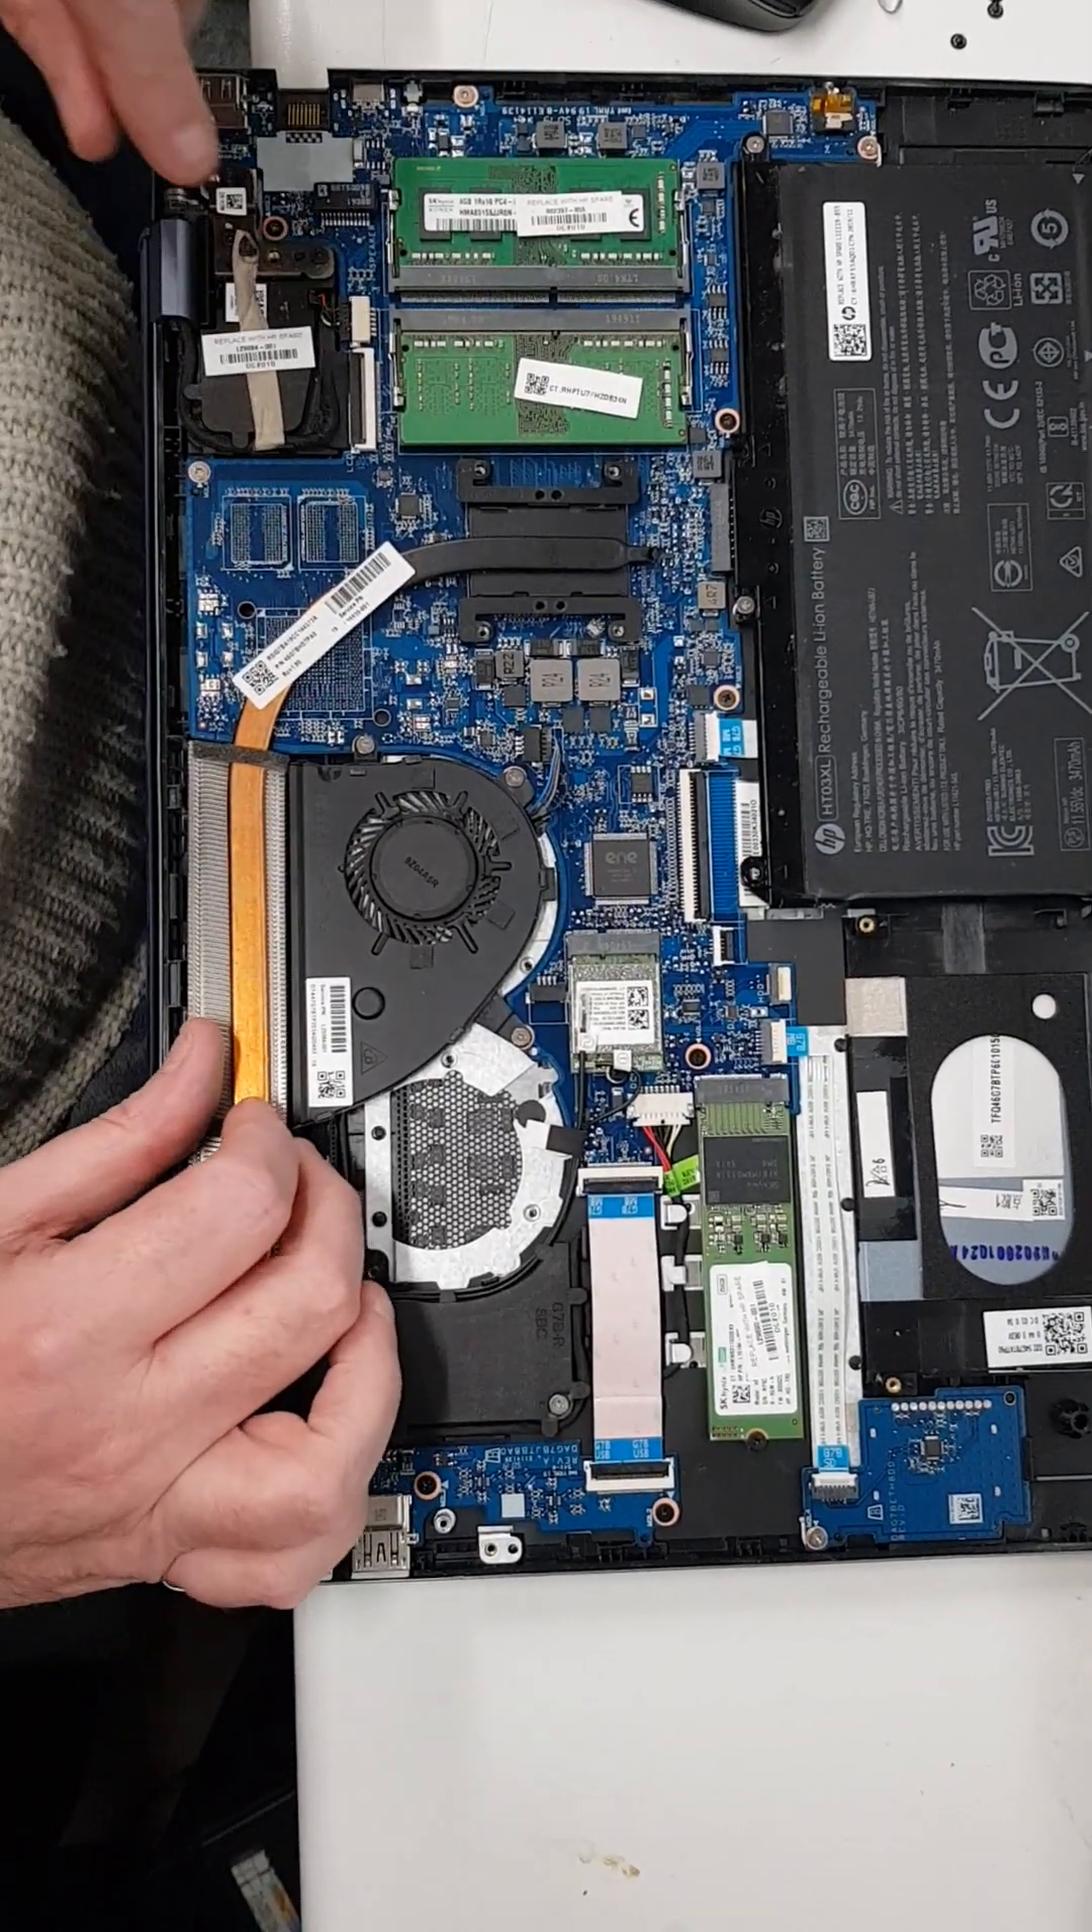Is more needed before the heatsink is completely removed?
Yes.